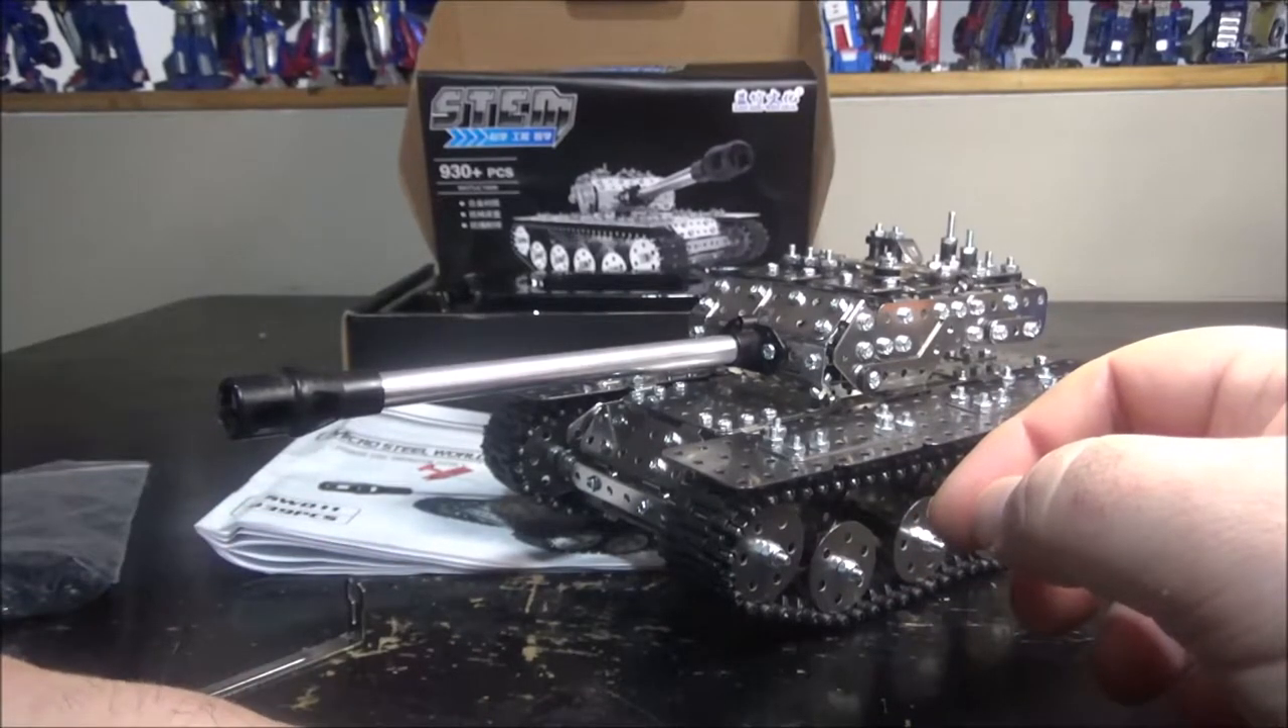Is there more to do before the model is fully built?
No.